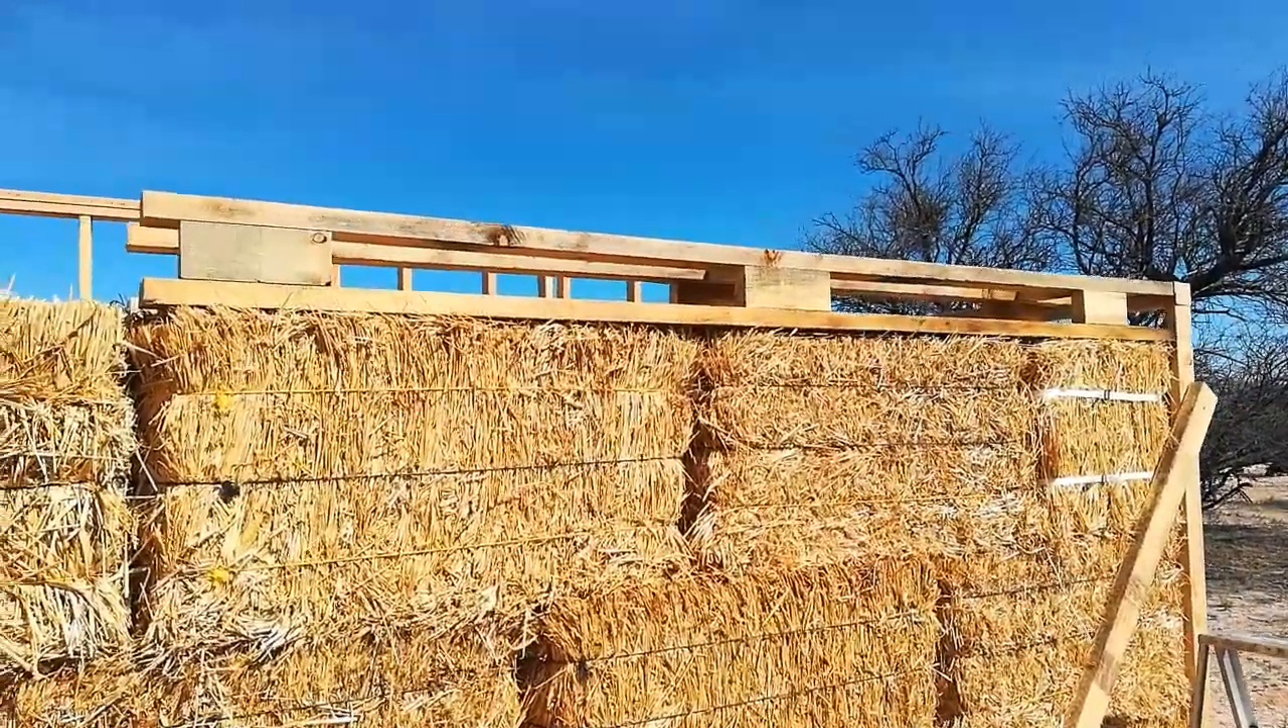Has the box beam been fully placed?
Yes.